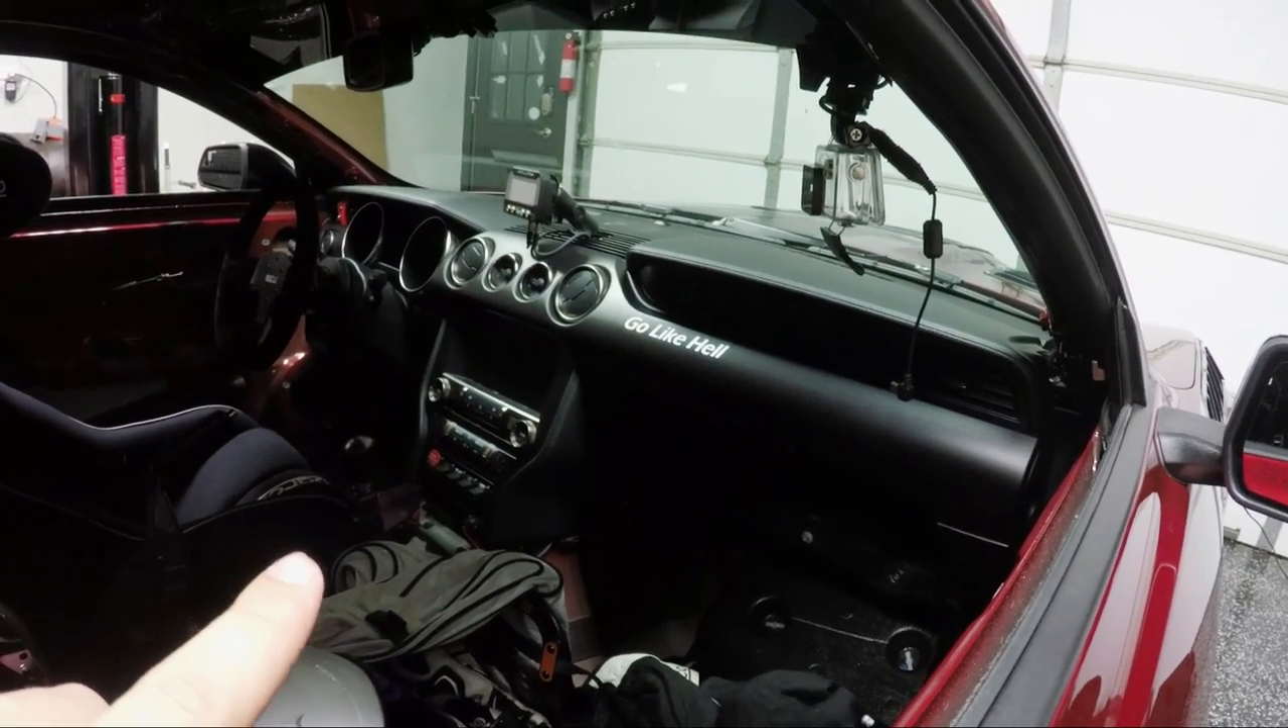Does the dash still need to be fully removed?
Yes.